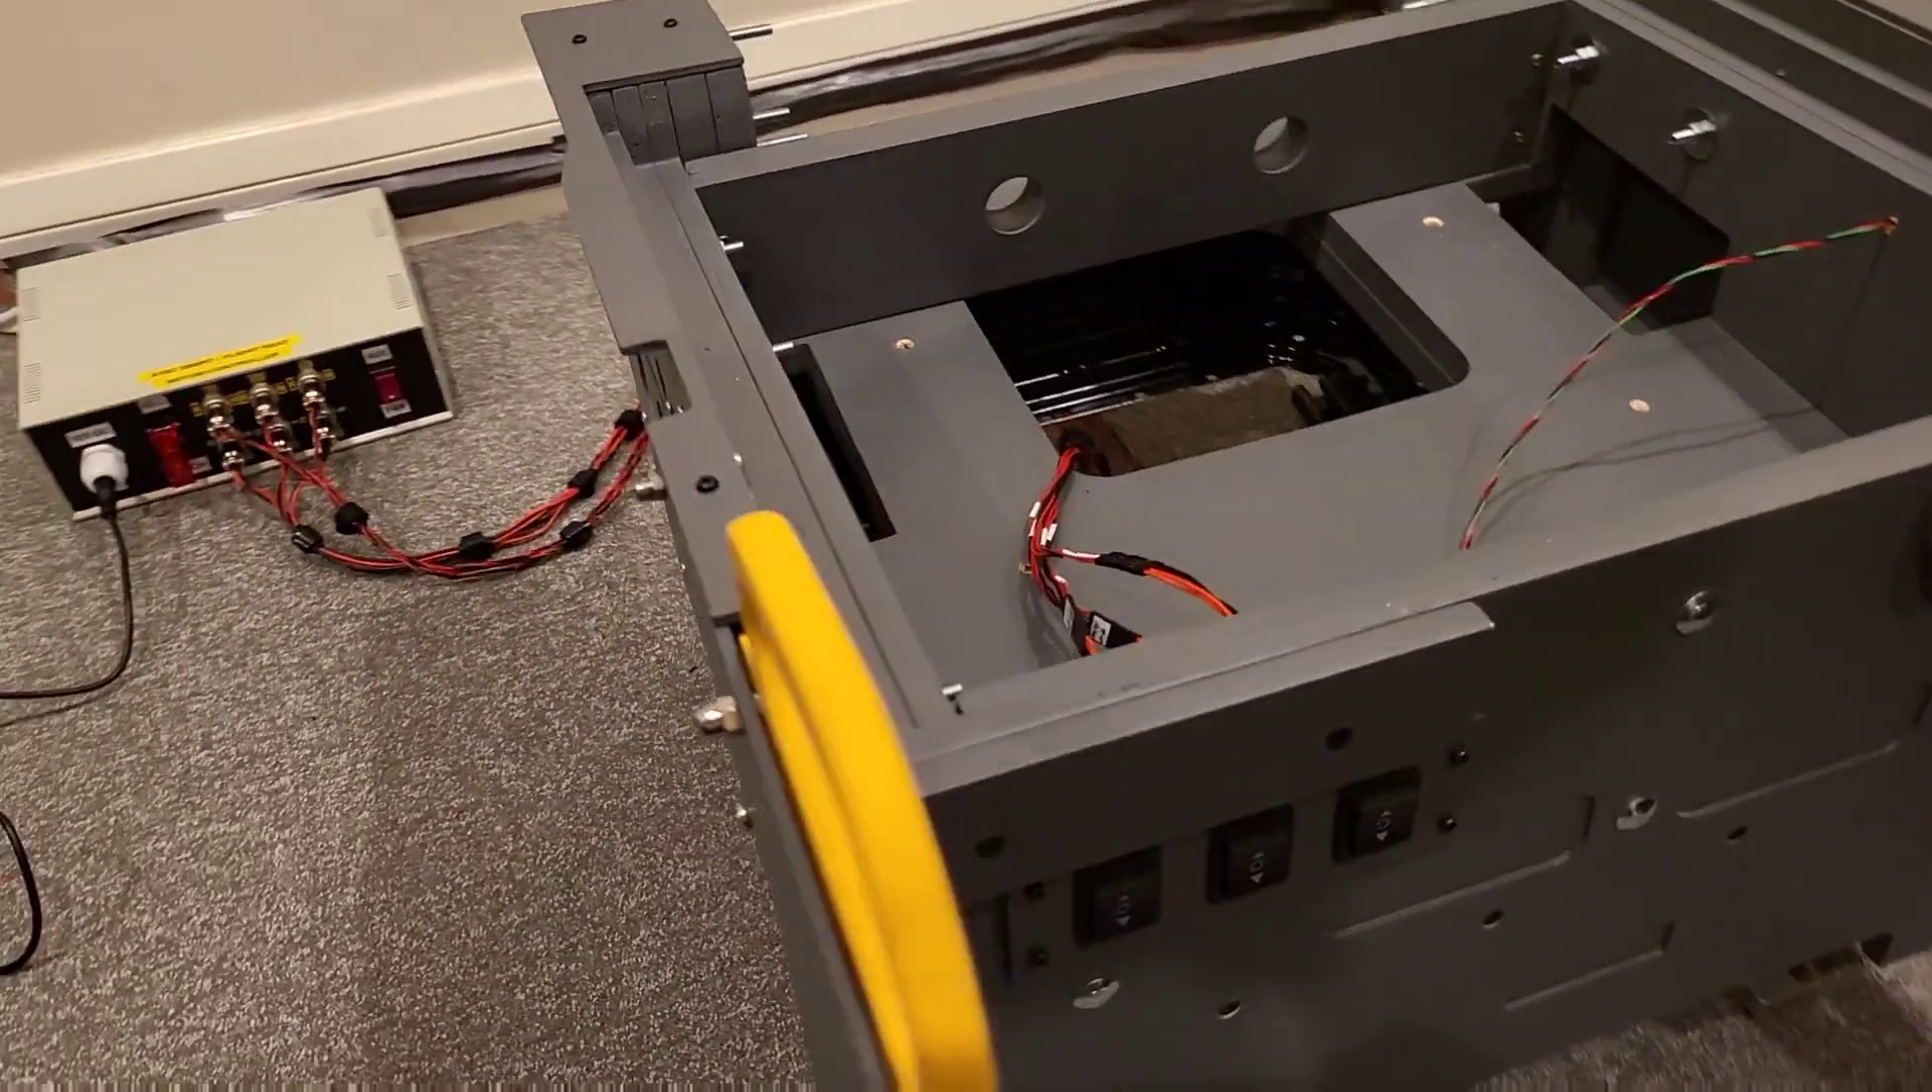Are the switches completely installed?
Yes.